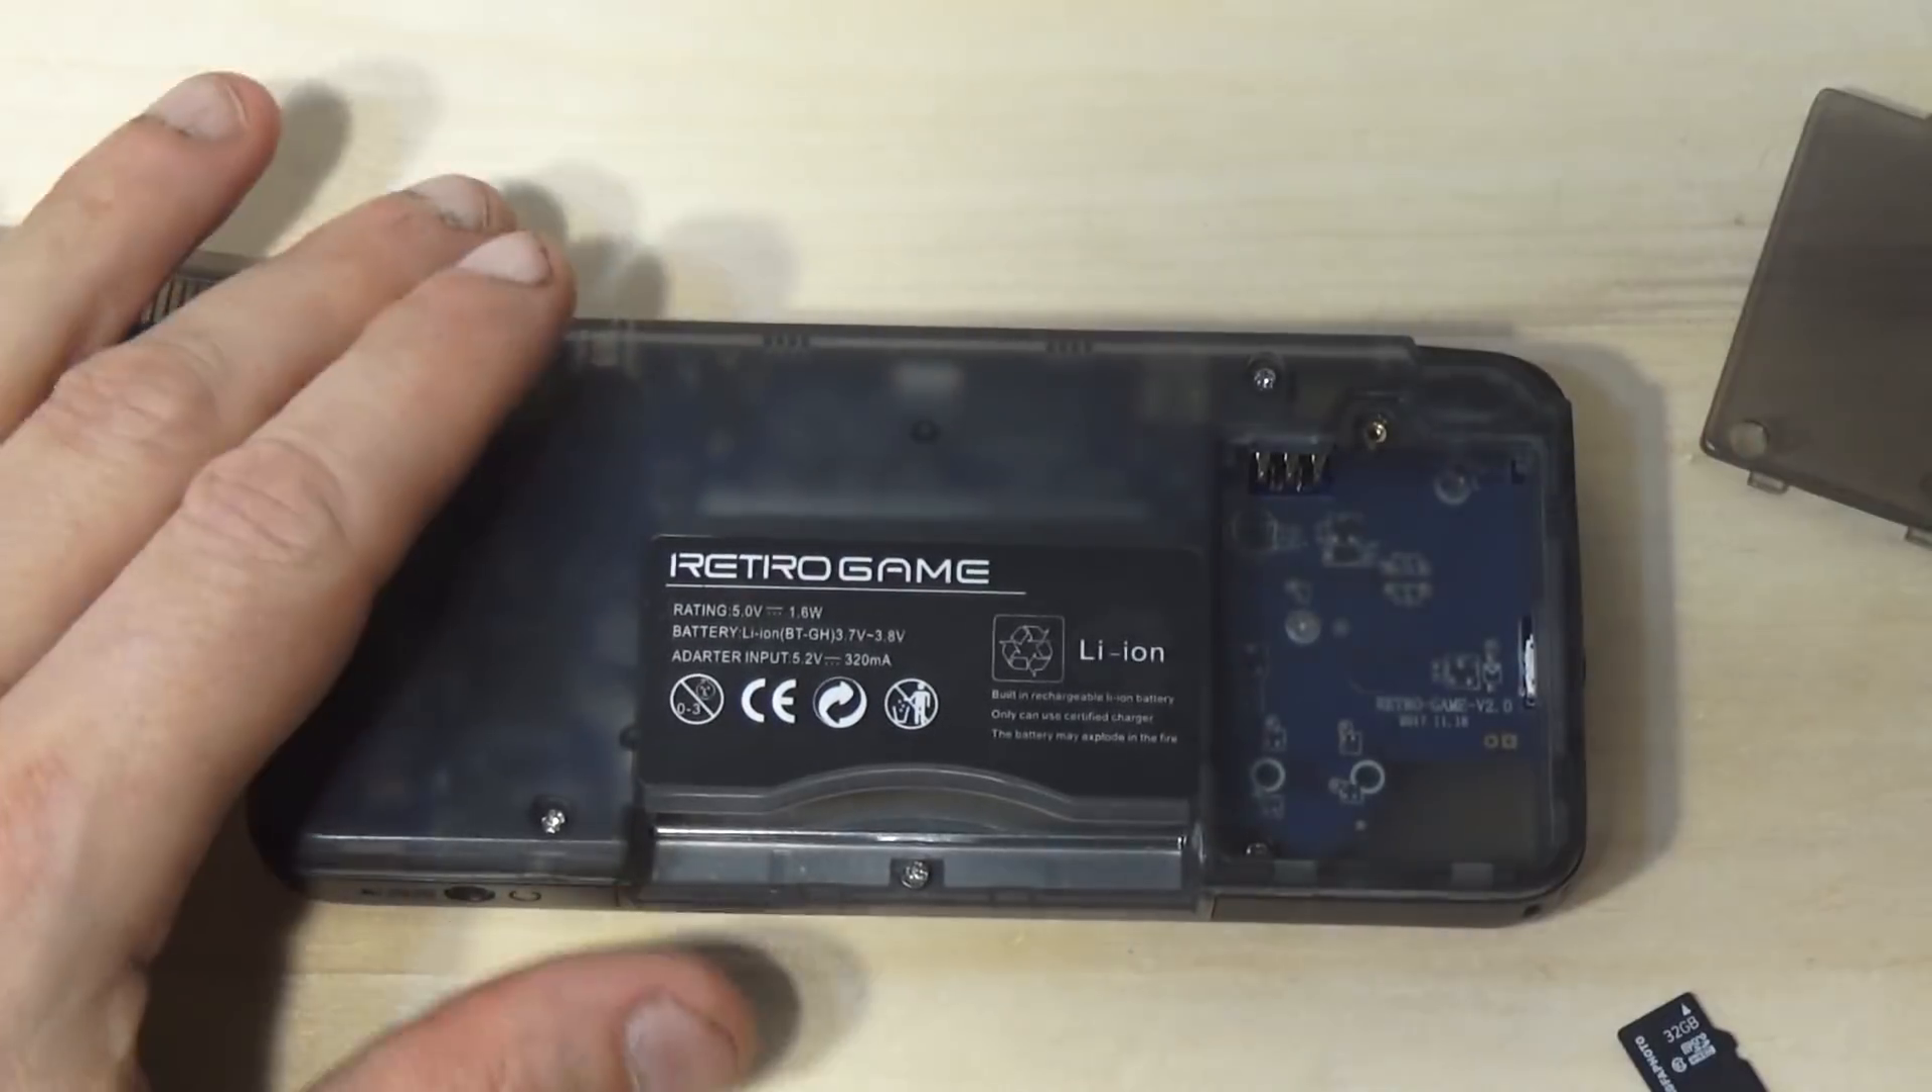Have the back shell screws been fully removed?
No.